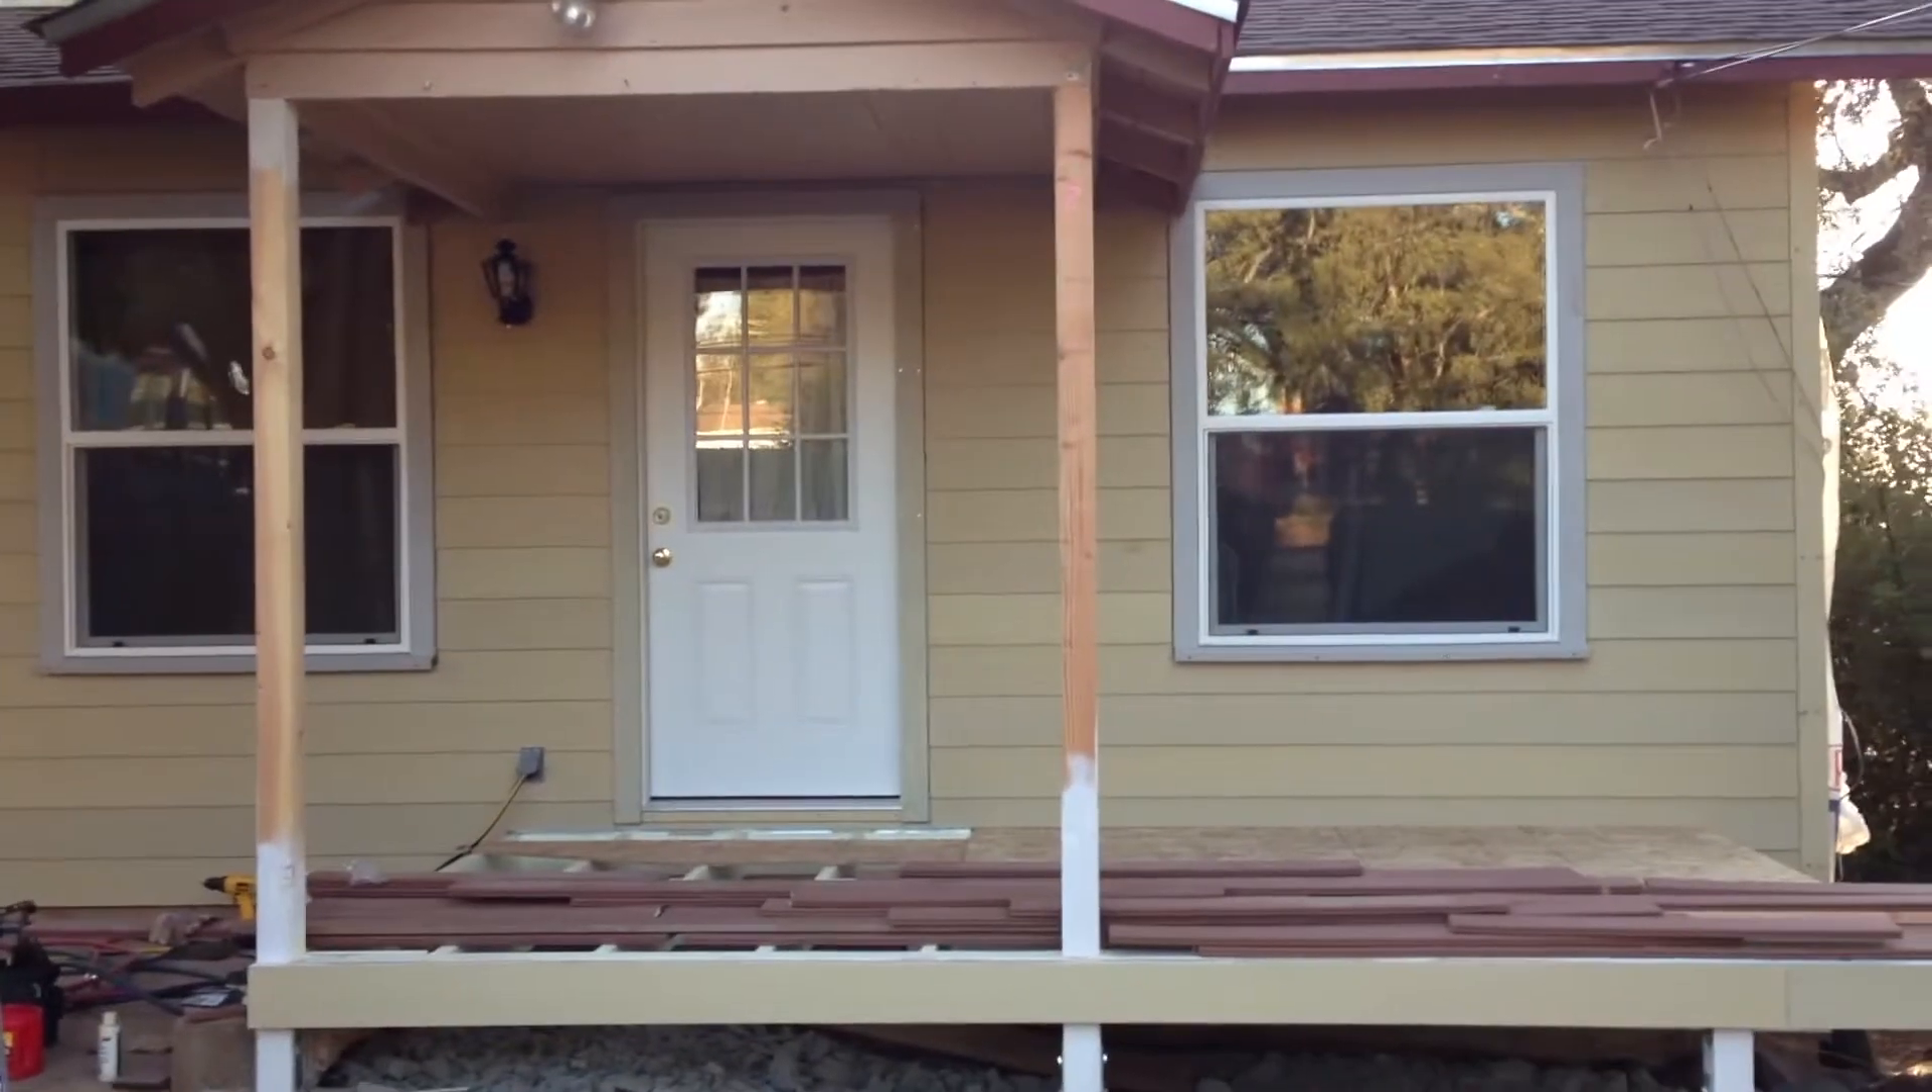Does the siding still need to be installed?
No.